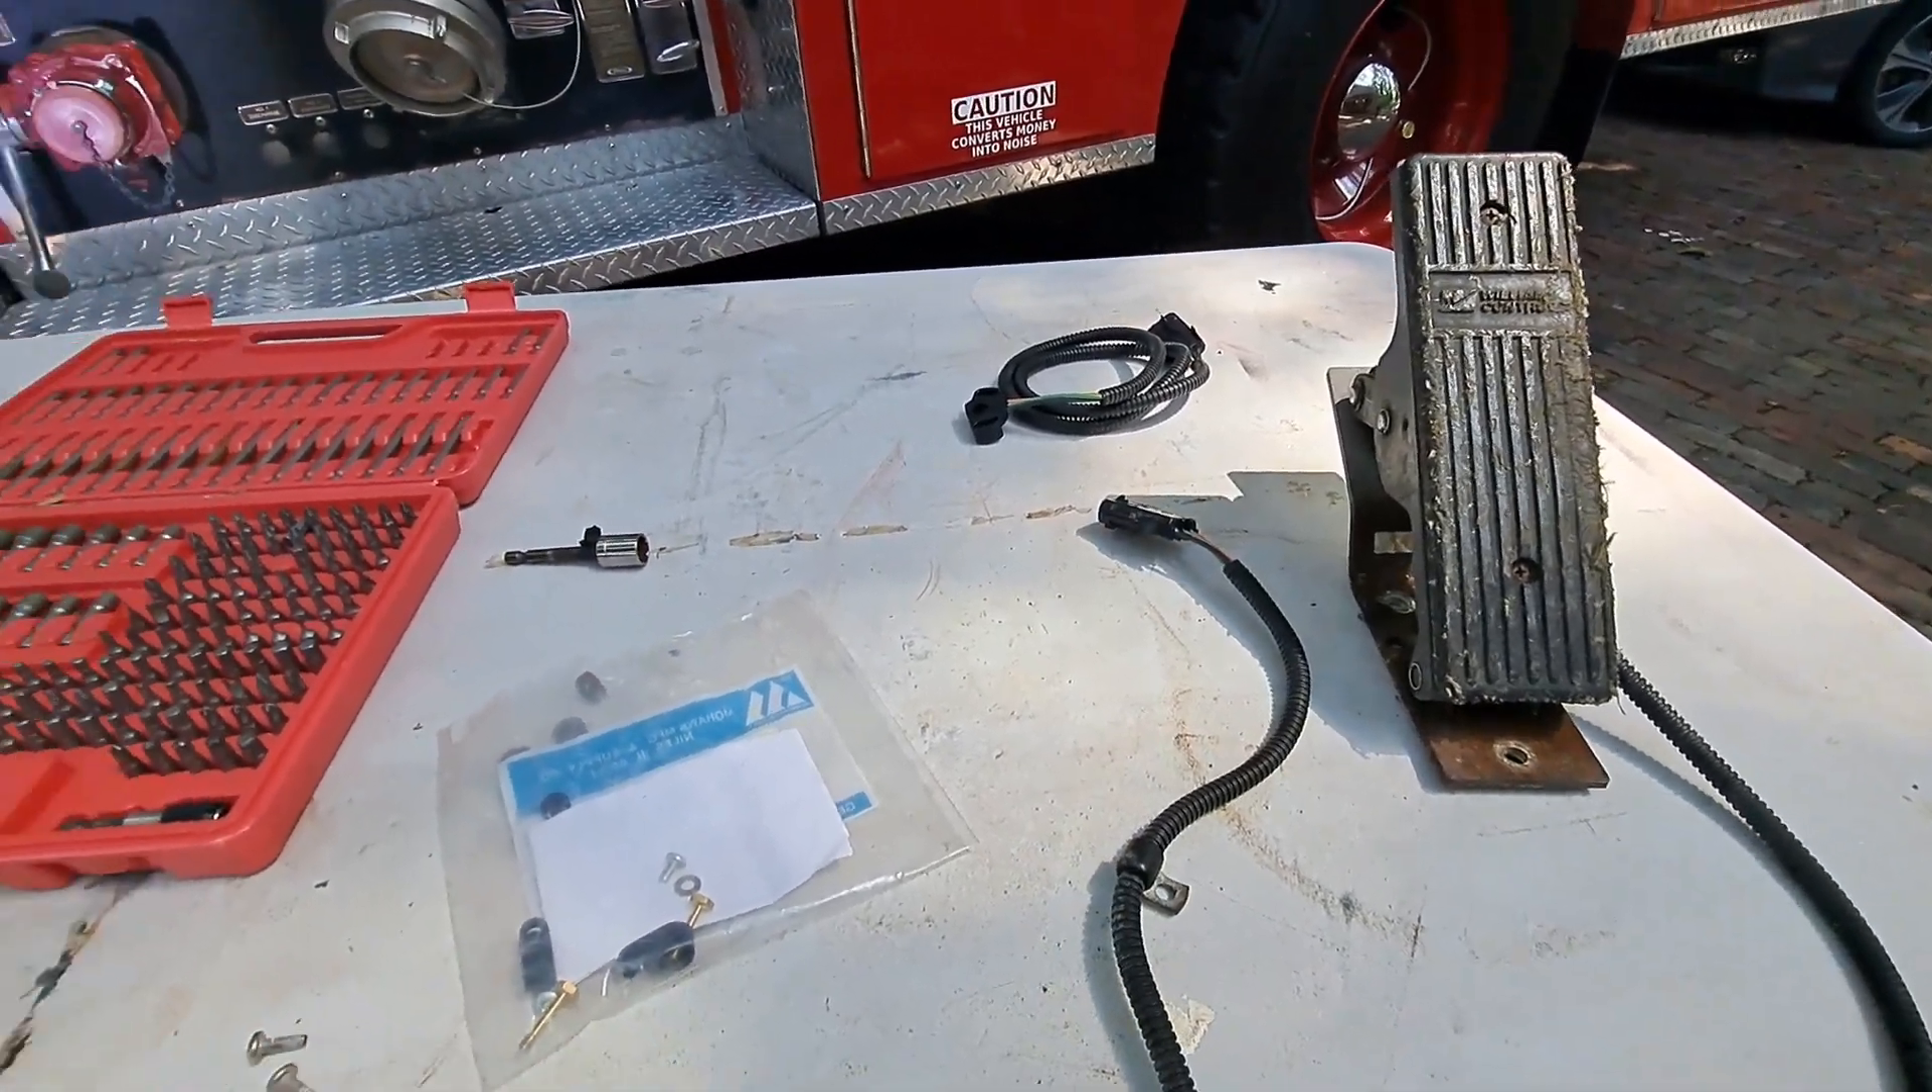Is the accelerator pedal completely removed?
Yes.